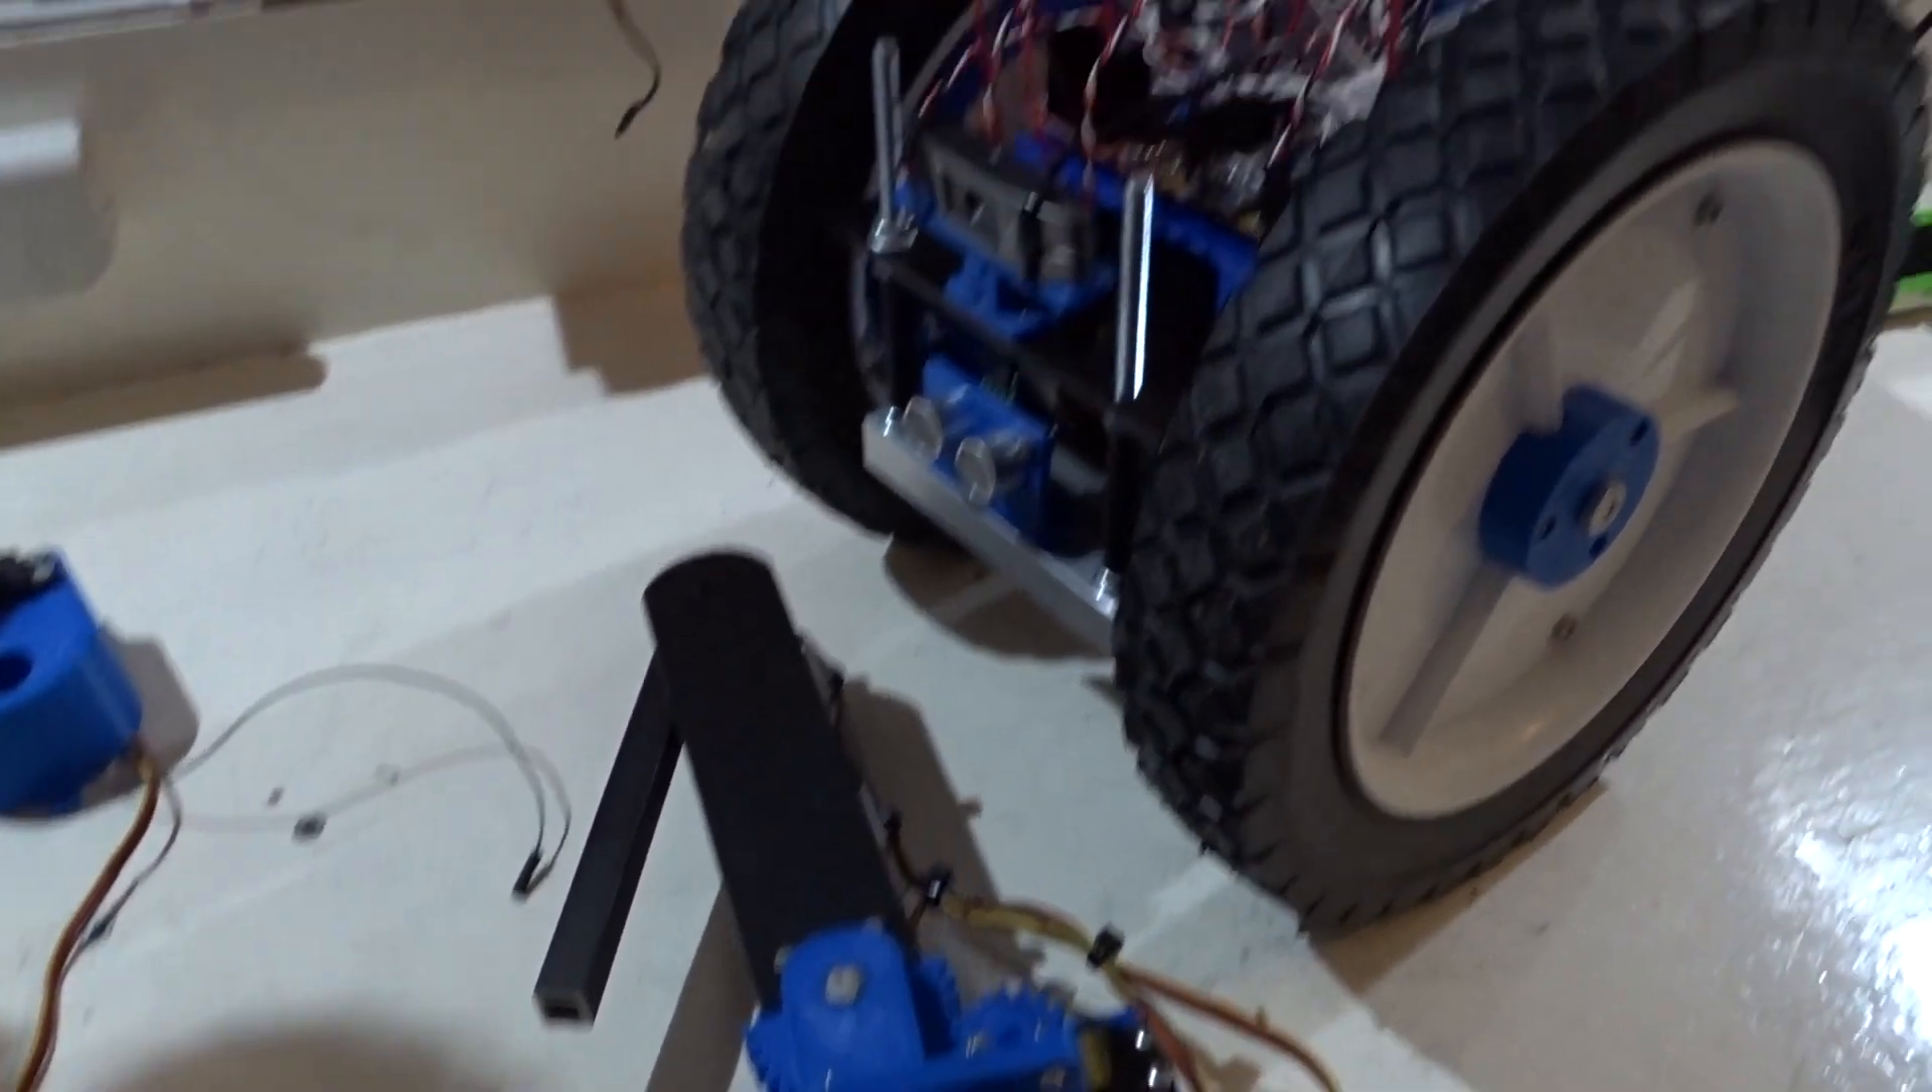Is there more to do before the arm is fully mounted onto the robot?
Yes.